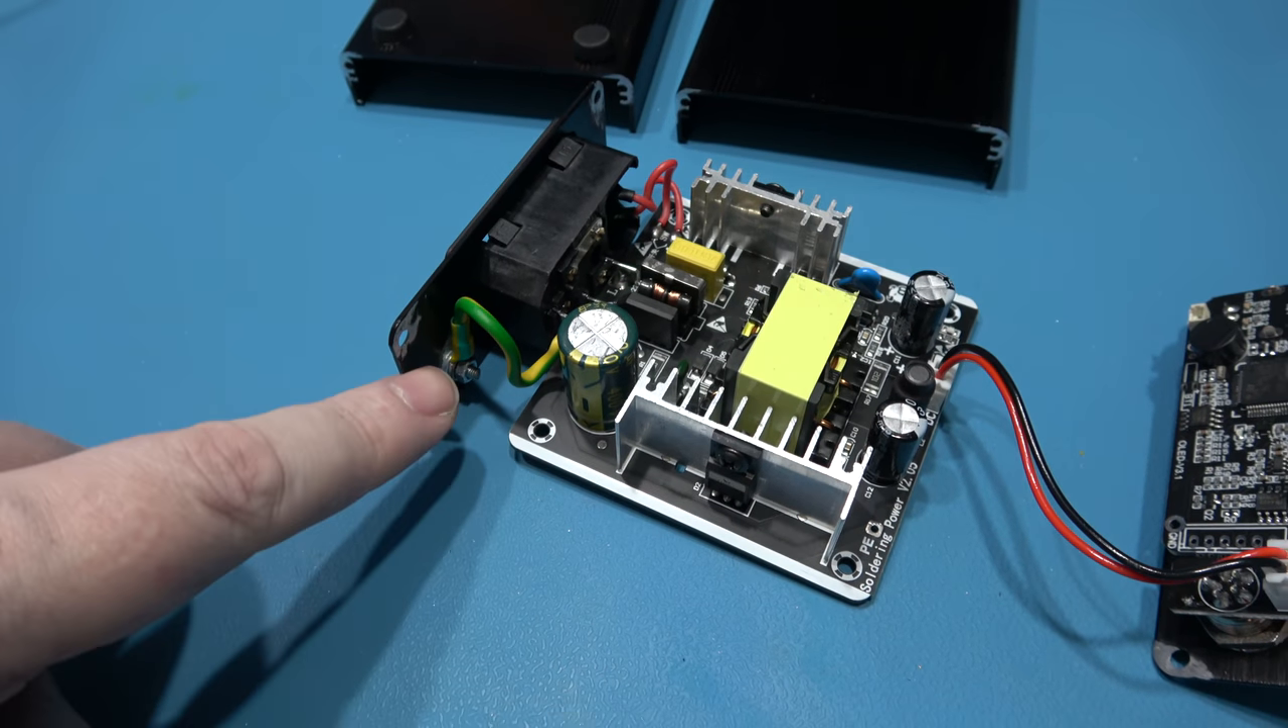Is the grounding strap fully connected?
Yes.